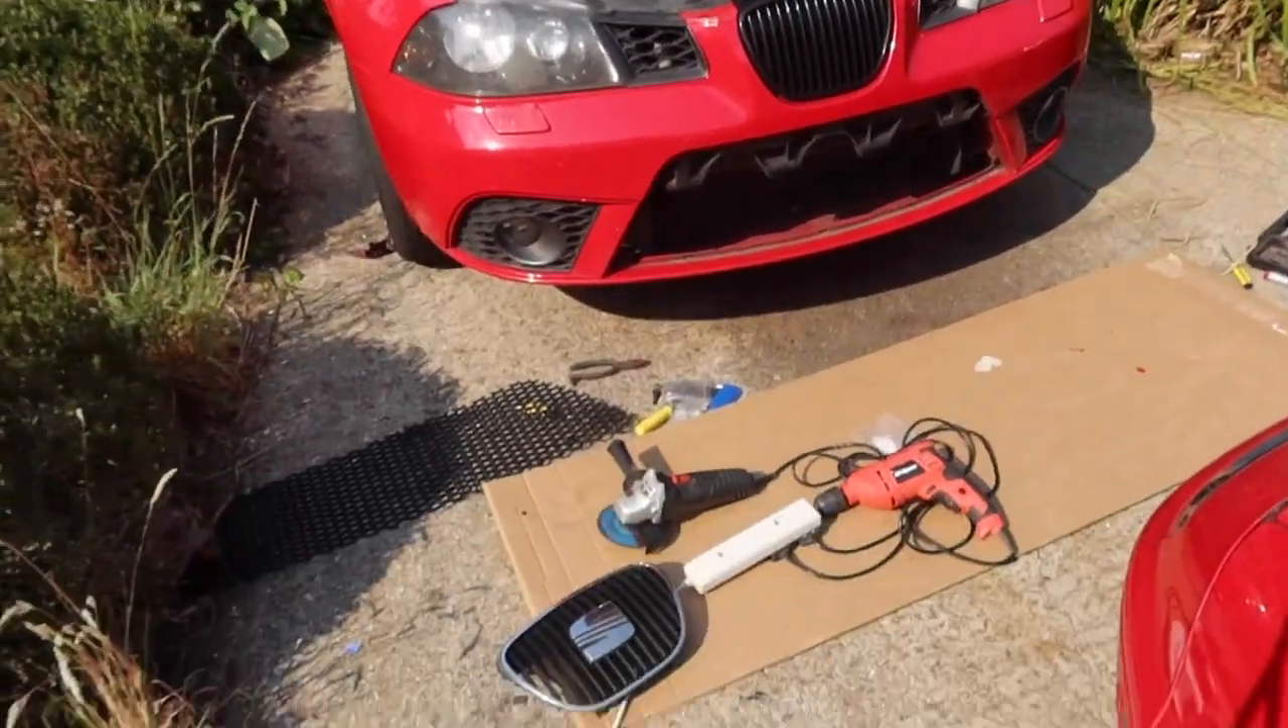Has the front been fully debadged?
Yes.